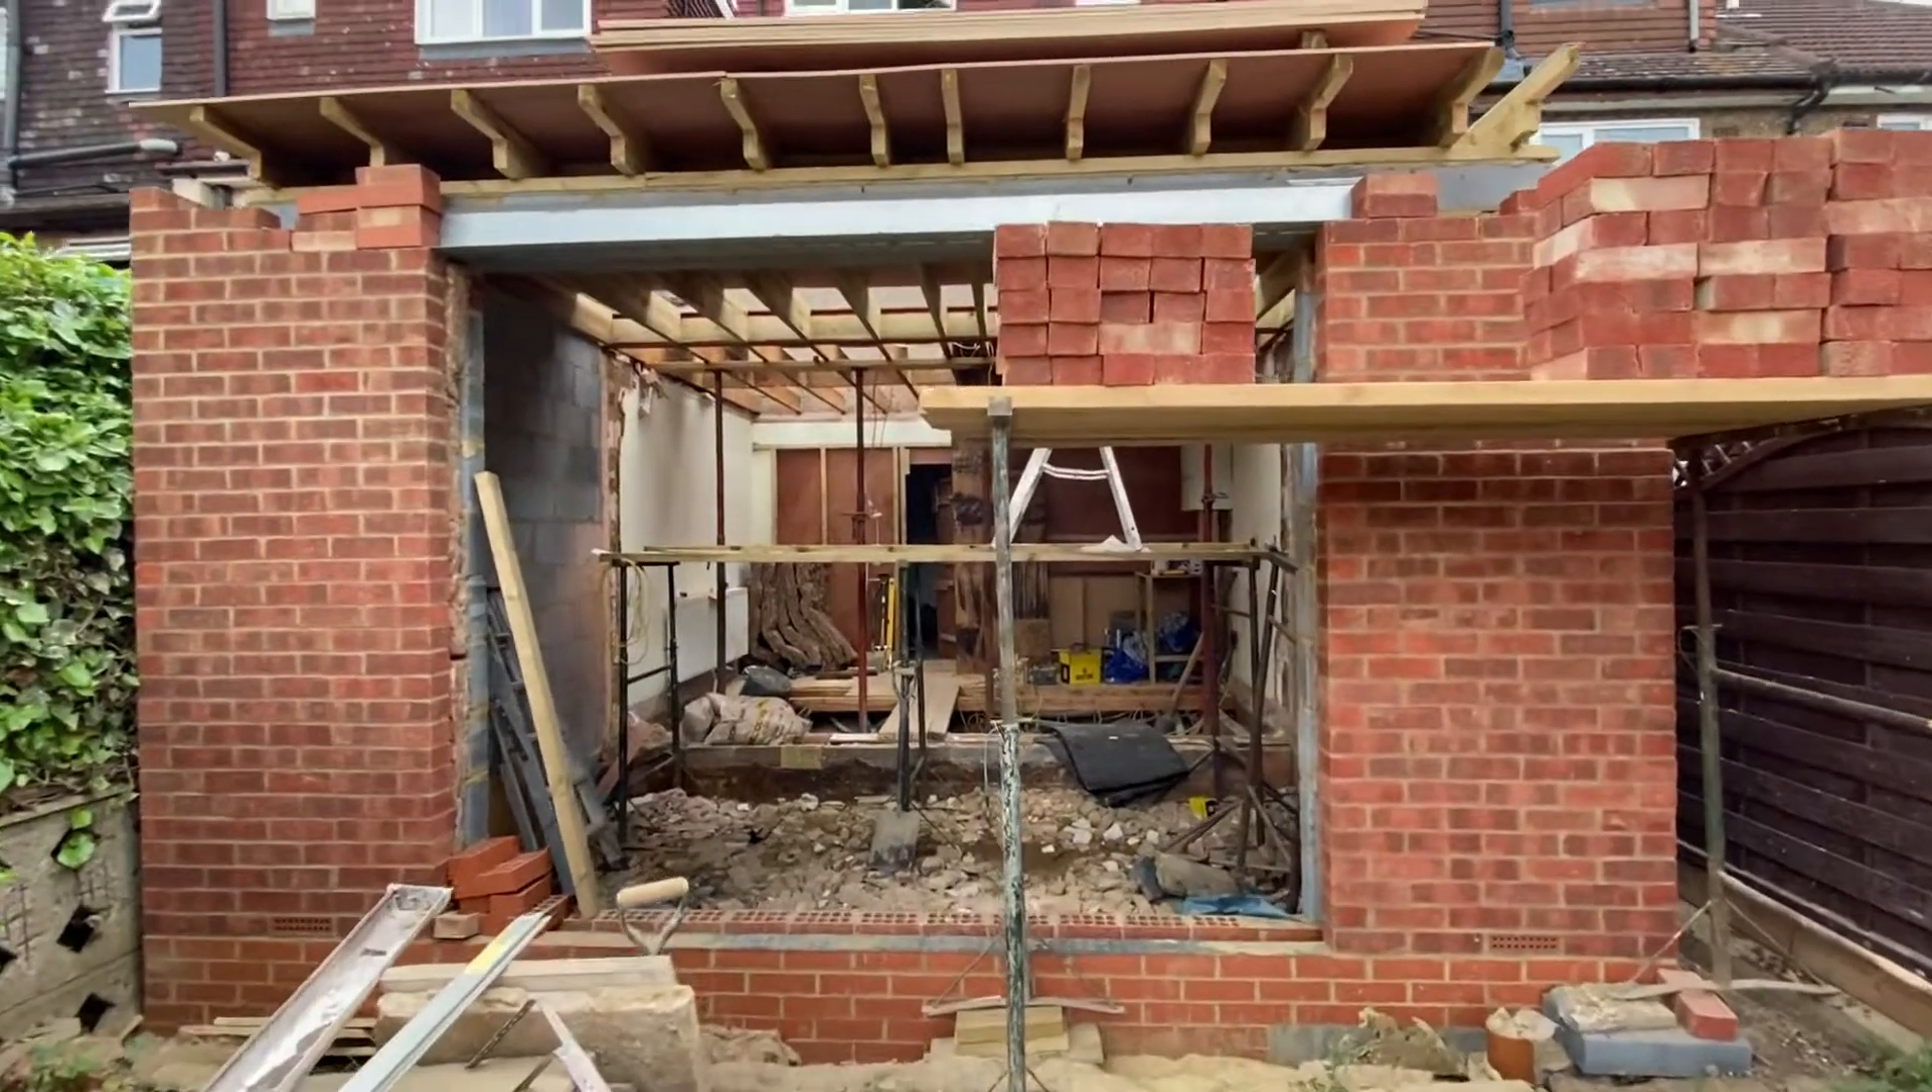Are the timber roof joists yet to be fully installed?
No.